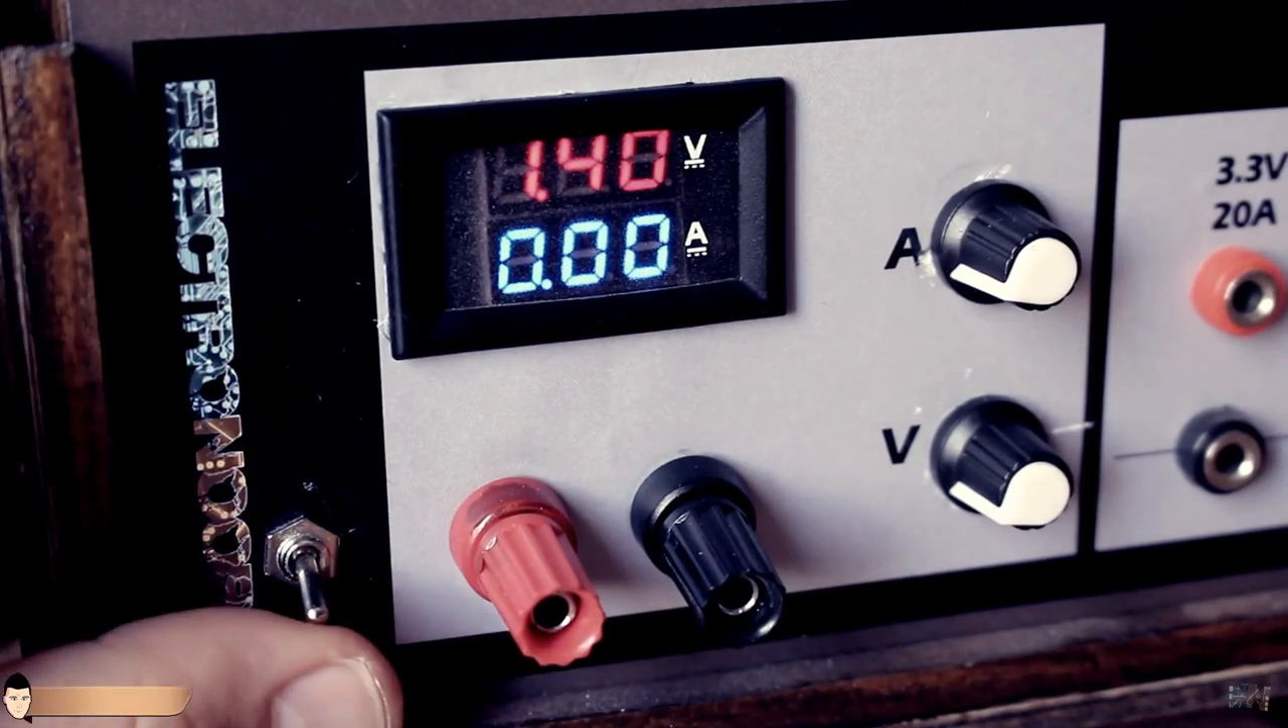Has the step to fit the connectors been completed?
Yes.